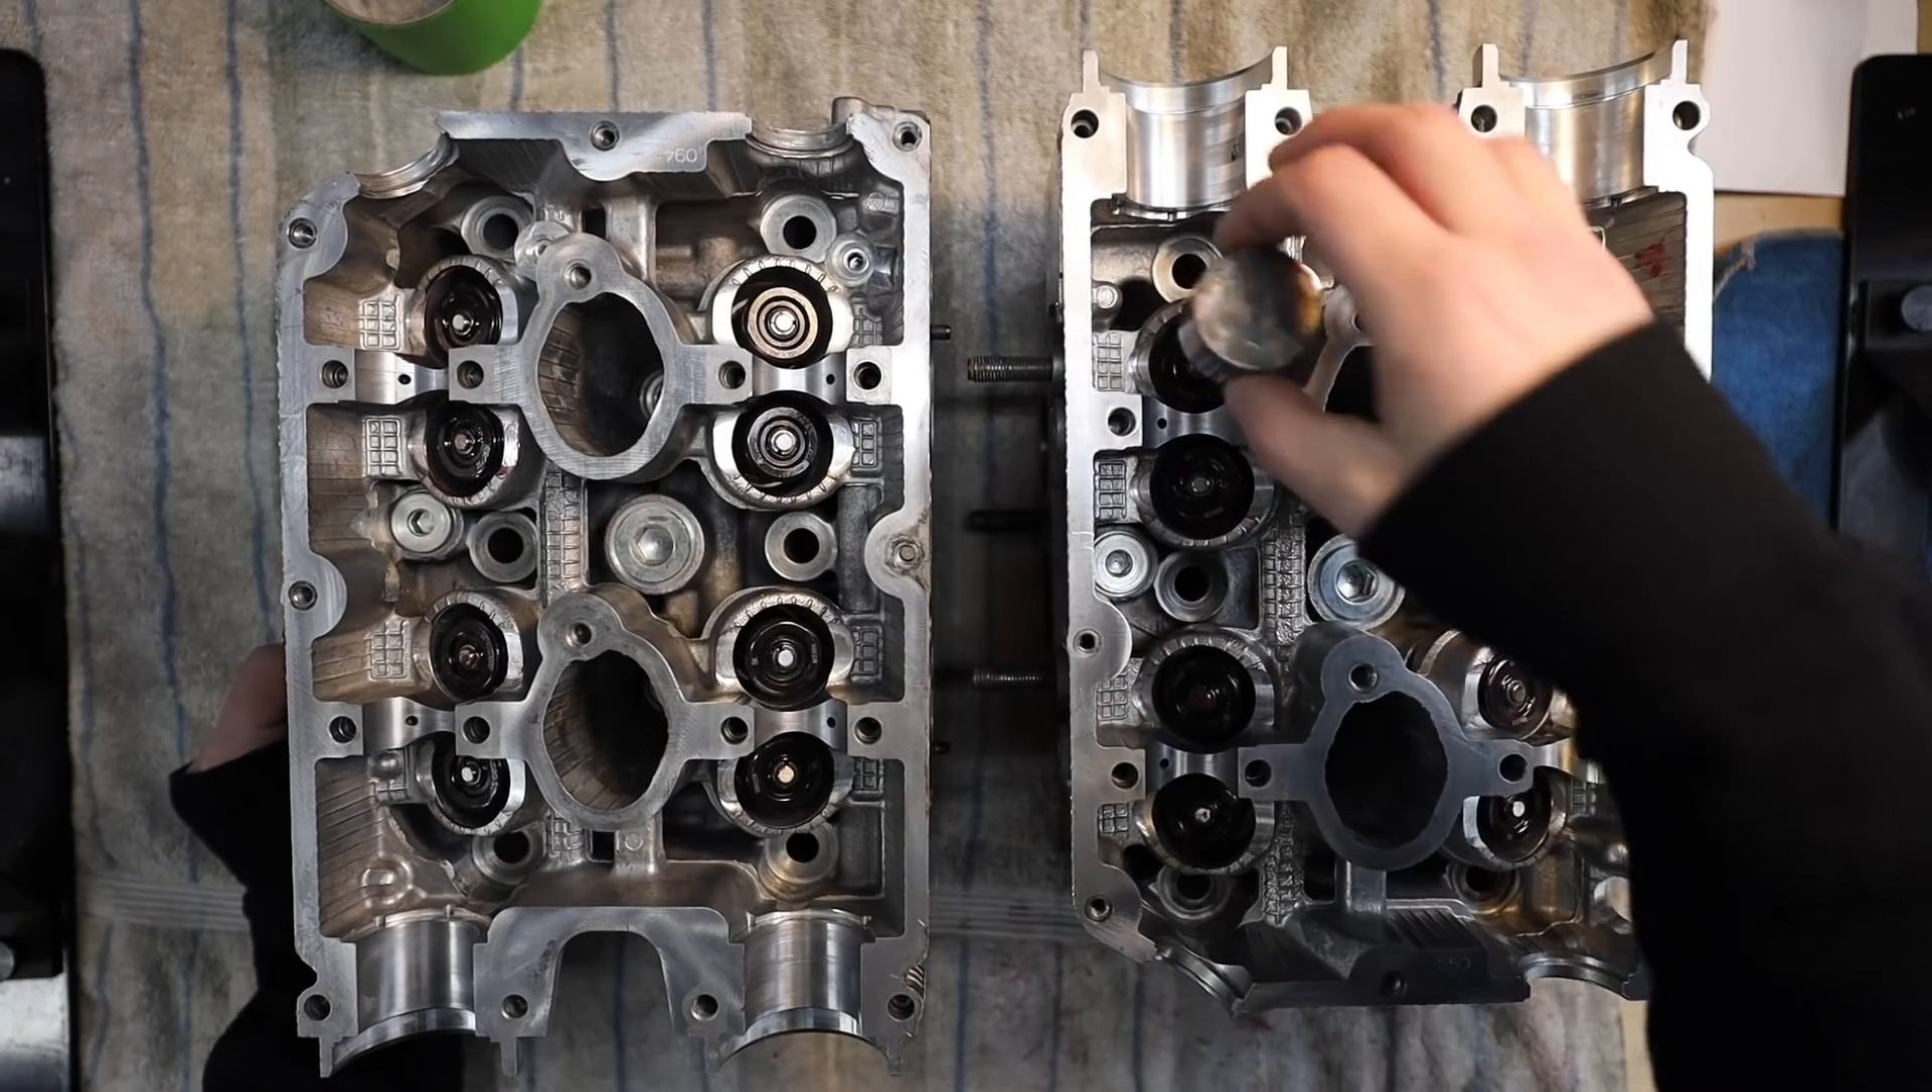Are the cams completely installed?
No.